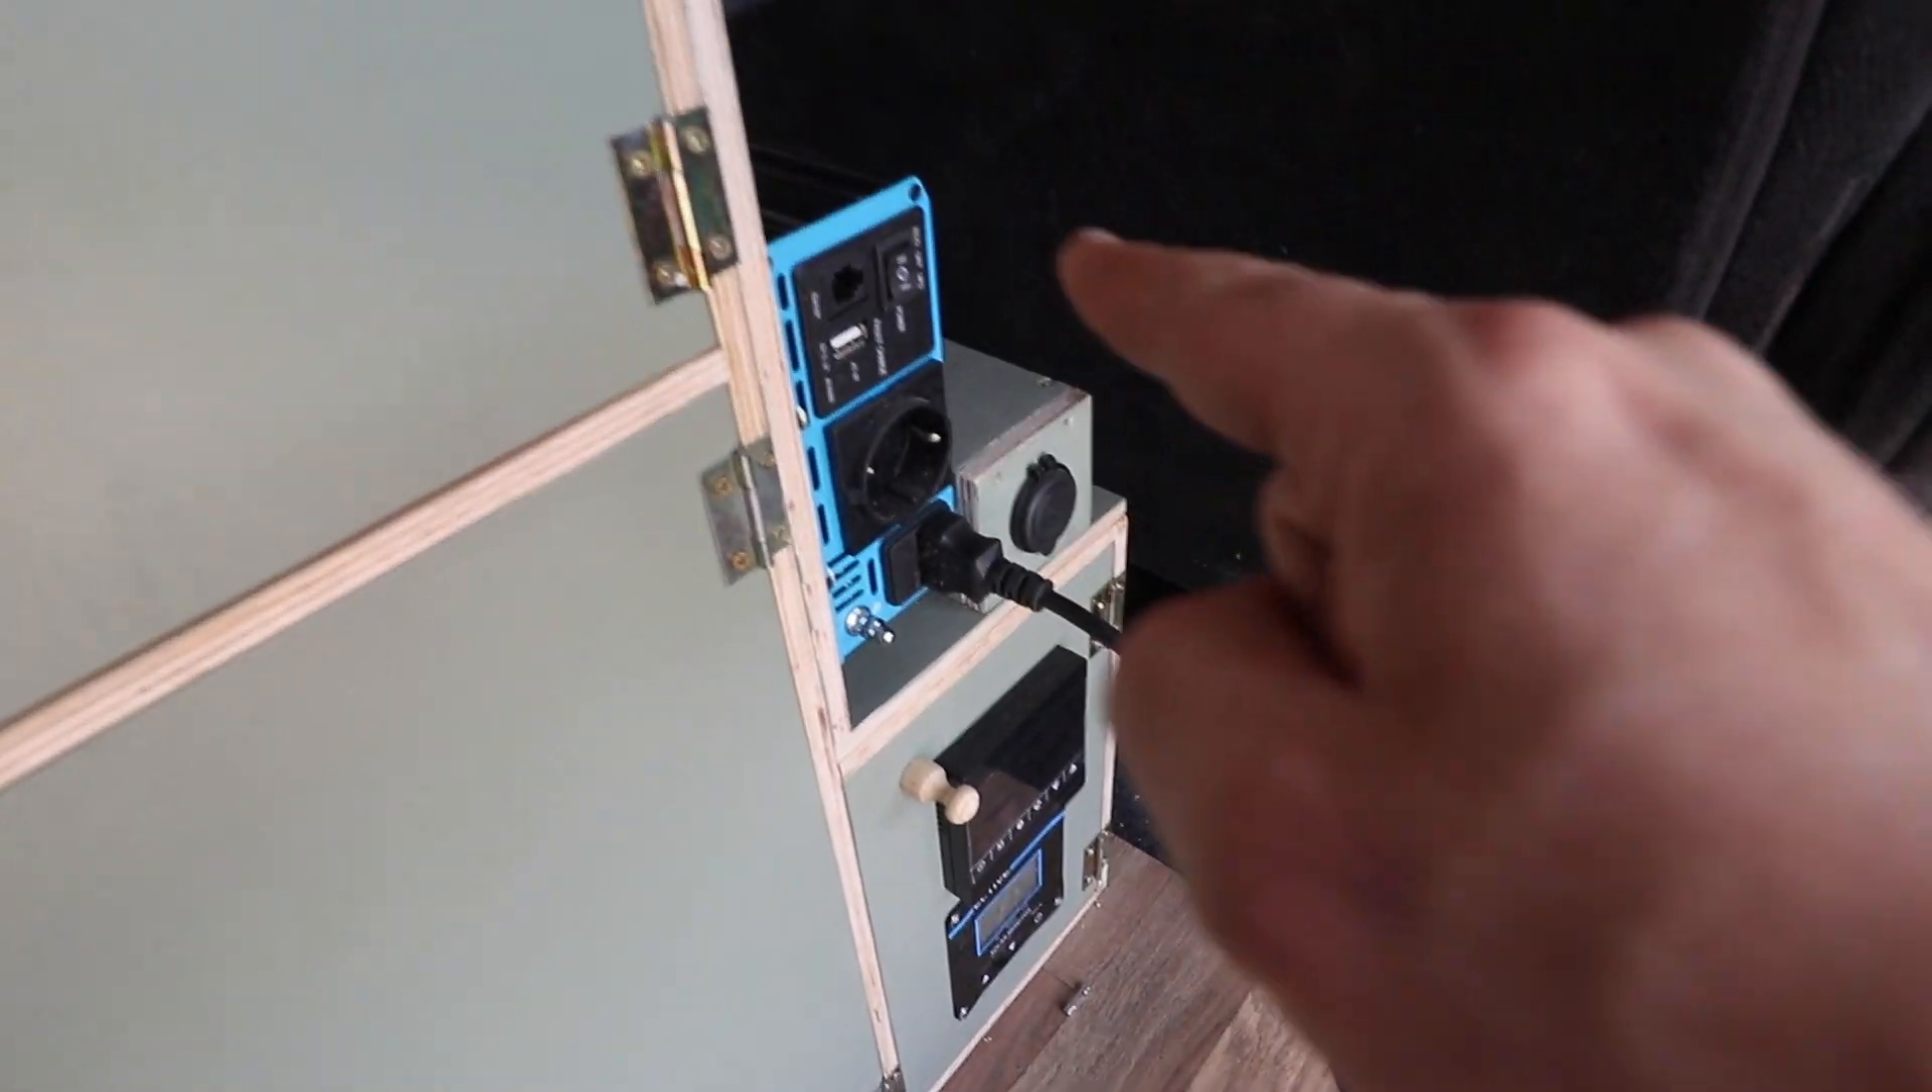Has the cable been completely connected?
Yes.